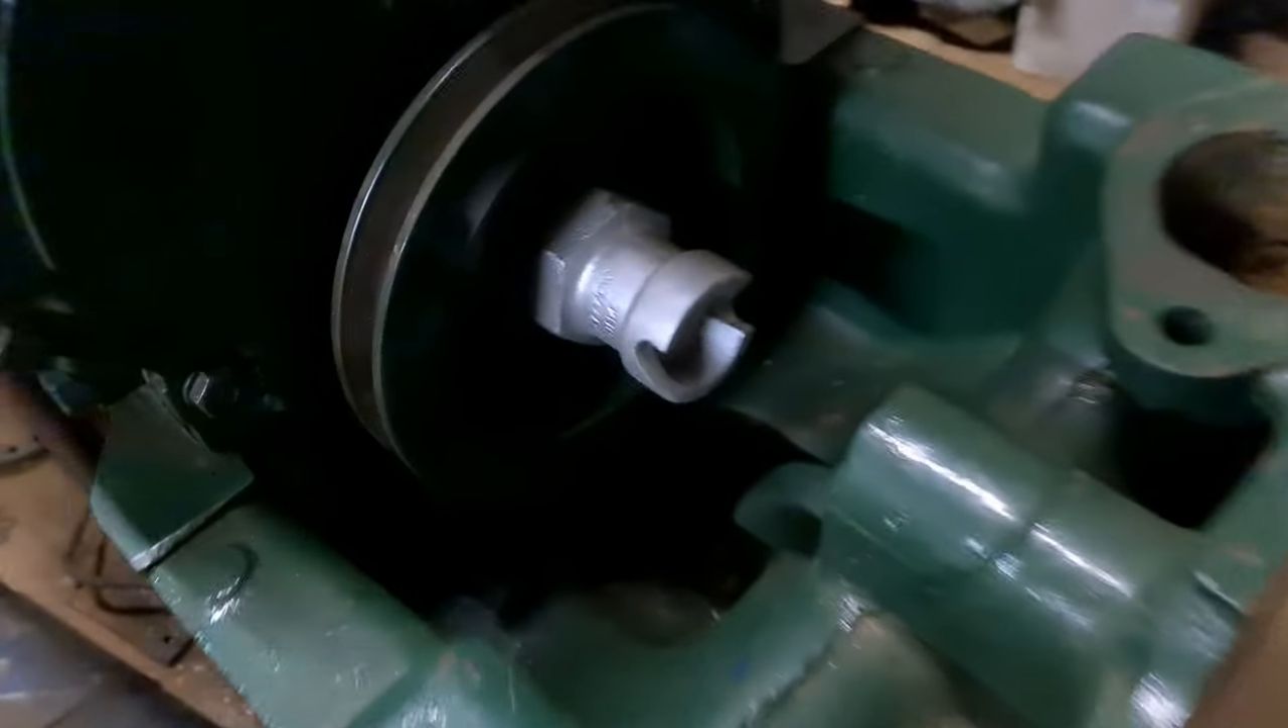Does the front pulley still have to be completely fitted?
No.